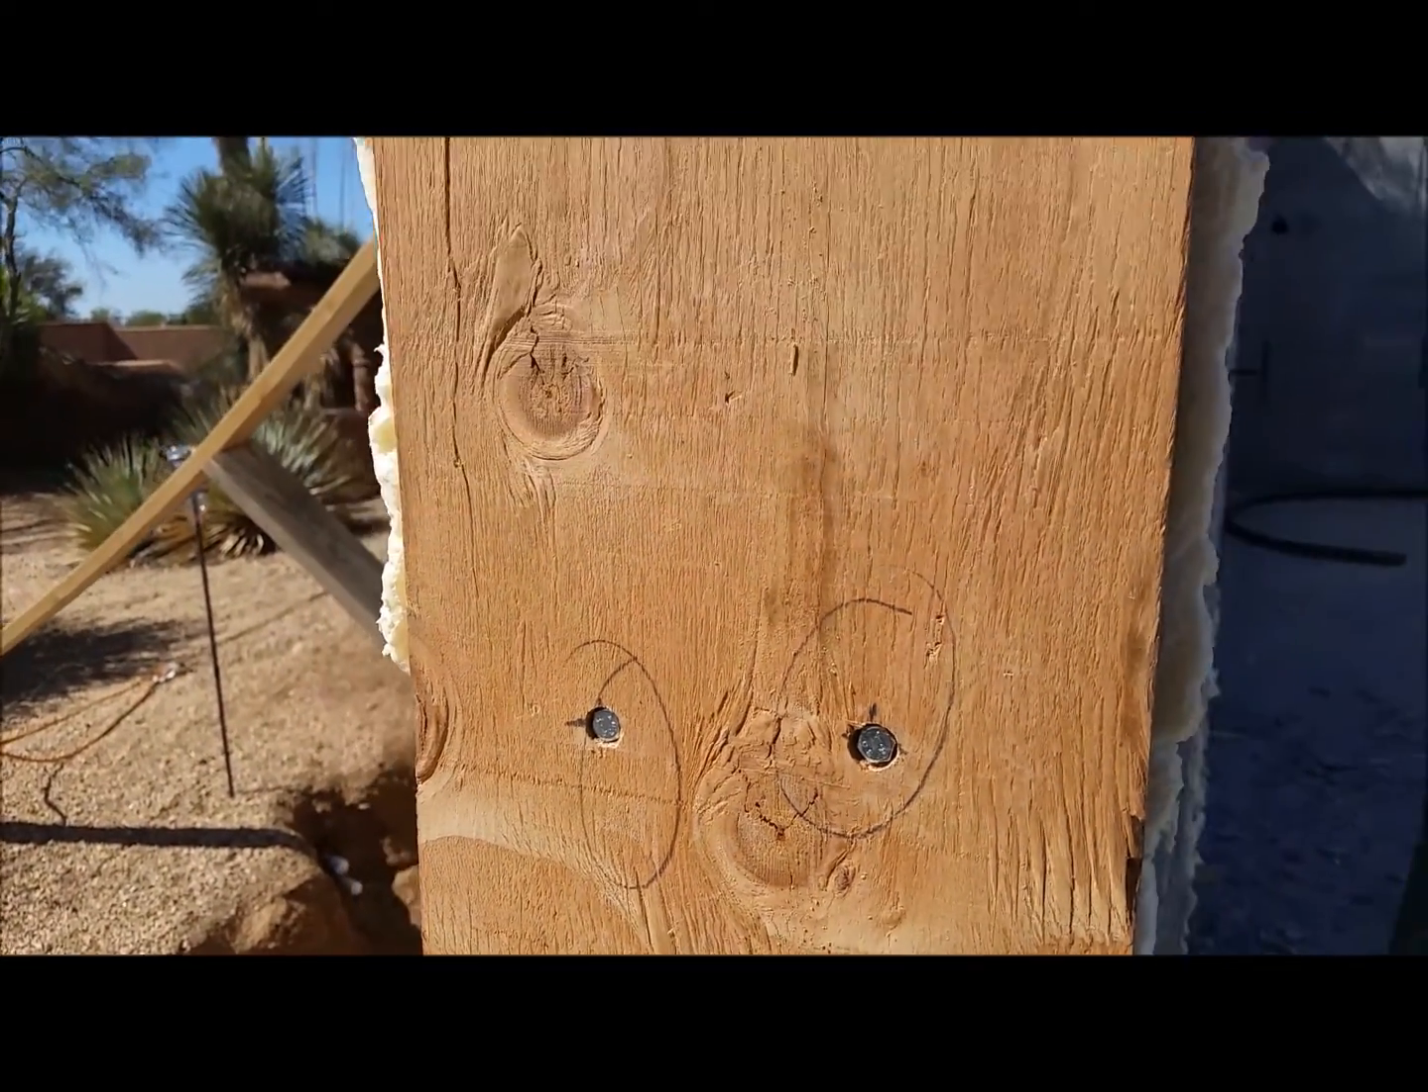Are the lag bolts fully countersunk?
Yes.